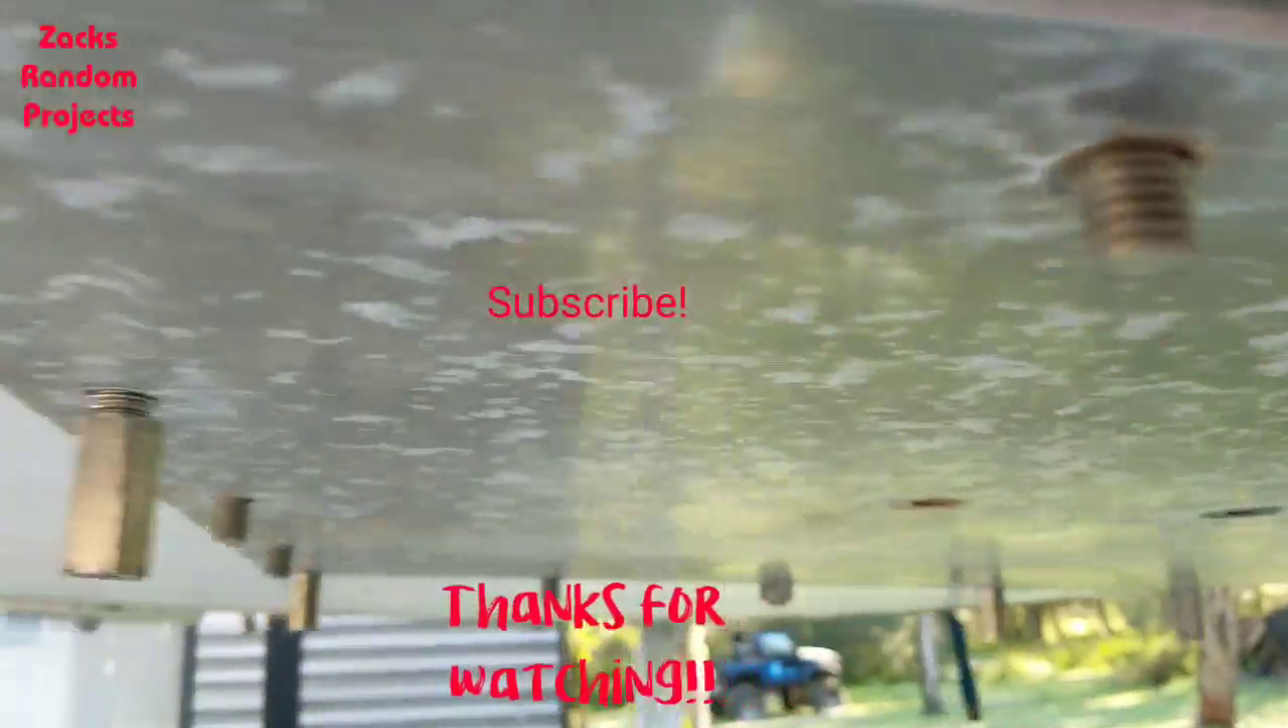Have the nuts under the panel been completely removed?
No.